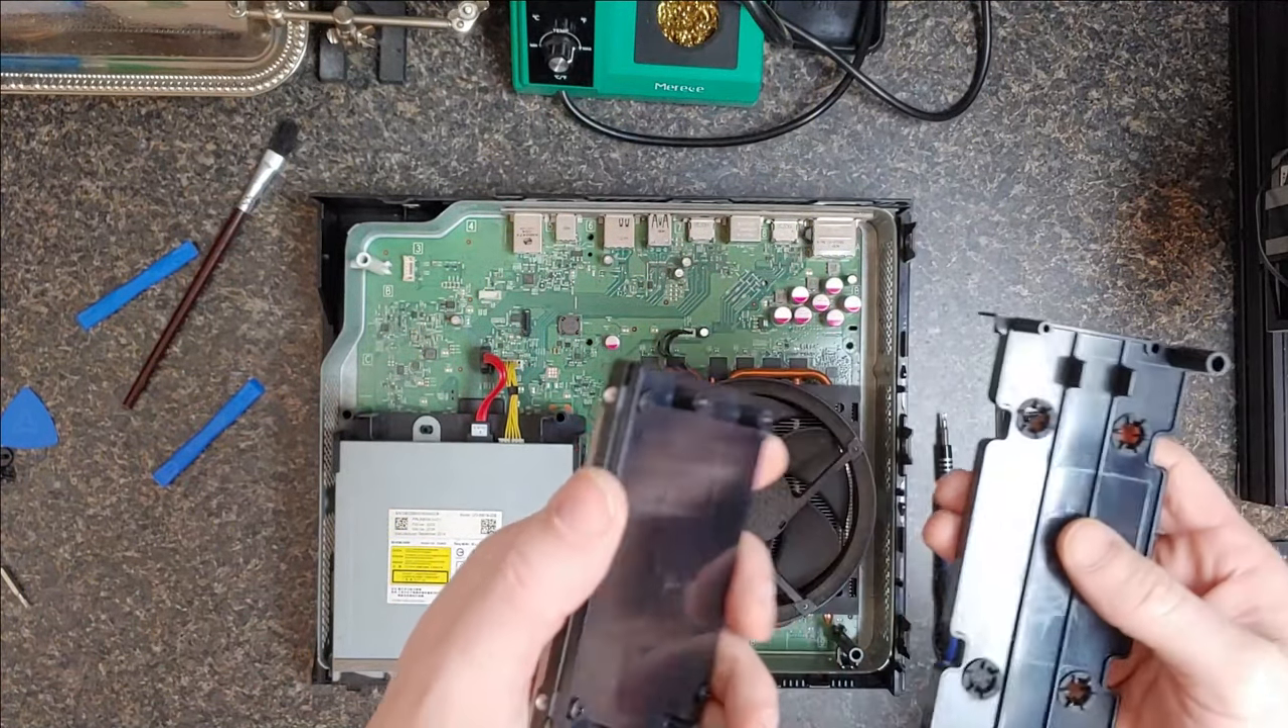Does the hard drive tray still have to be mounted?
Yes.